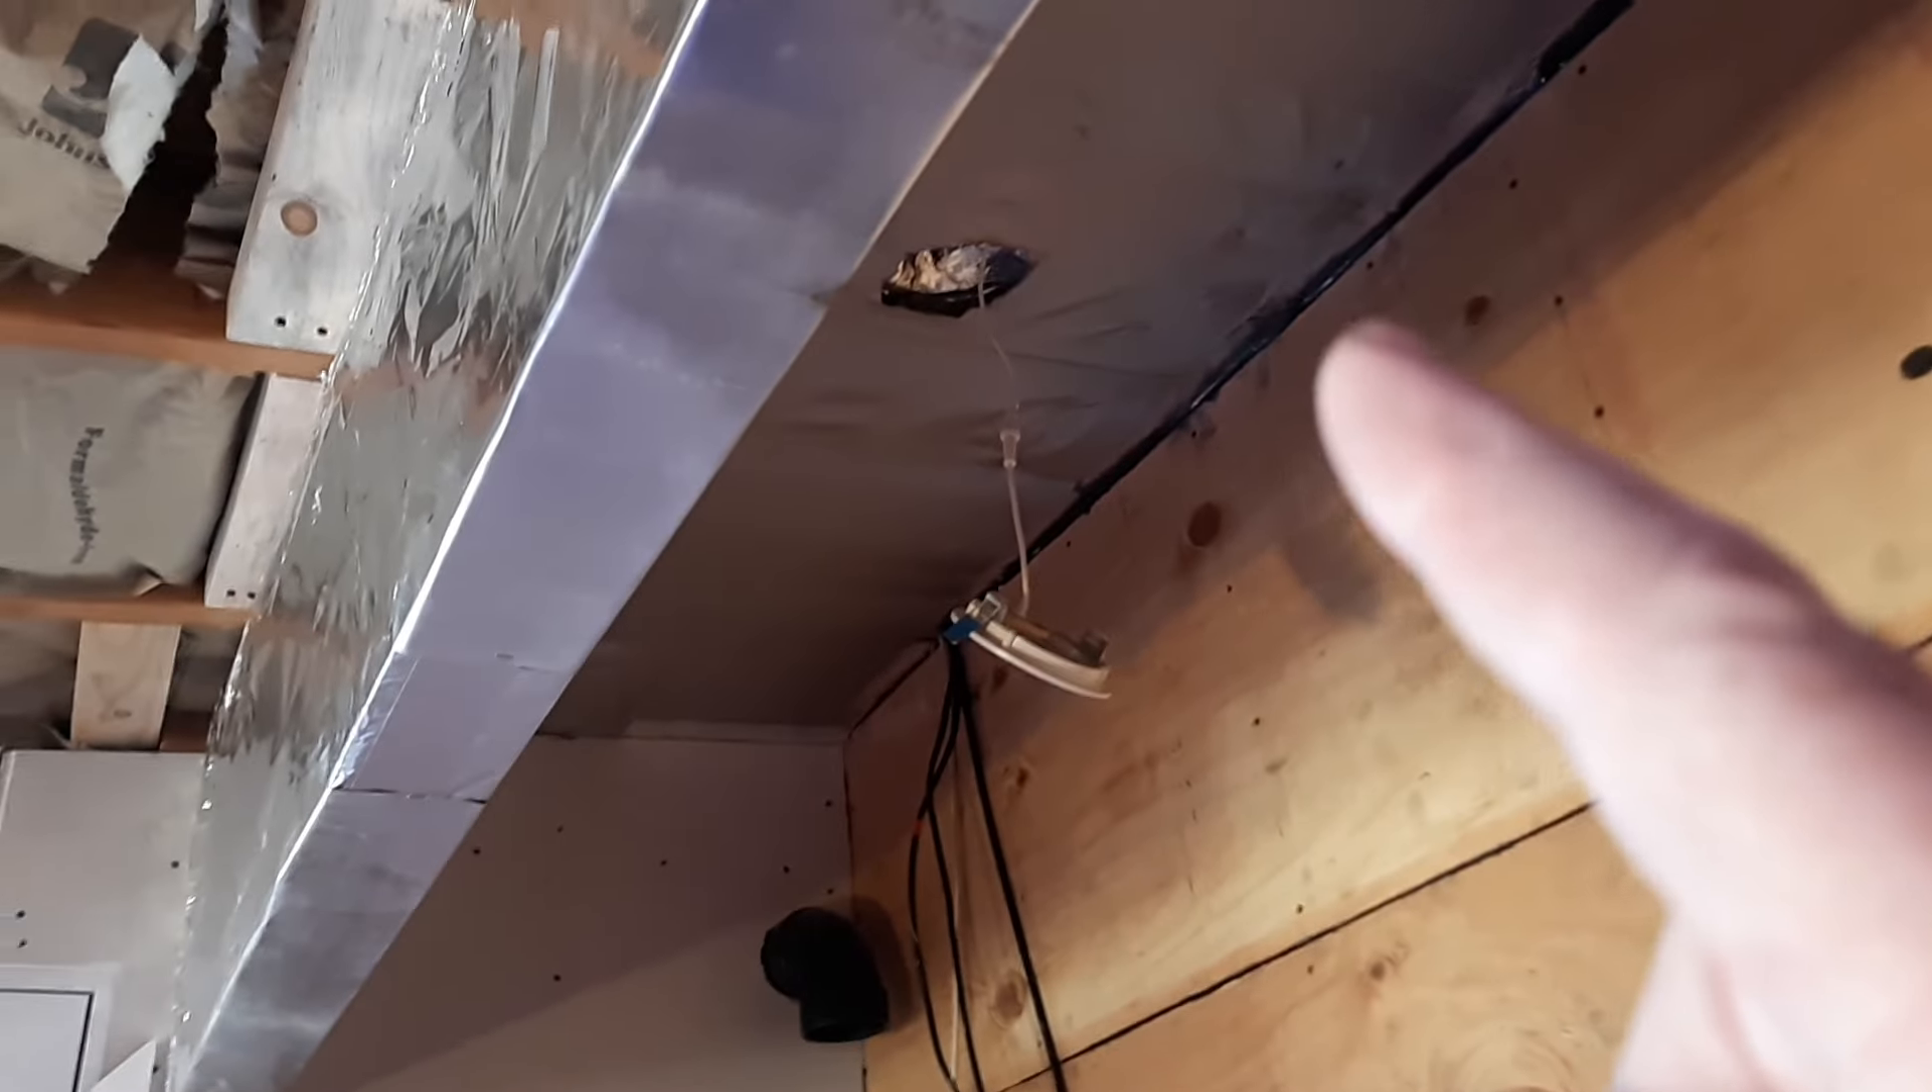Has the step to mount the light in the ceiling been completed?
No.